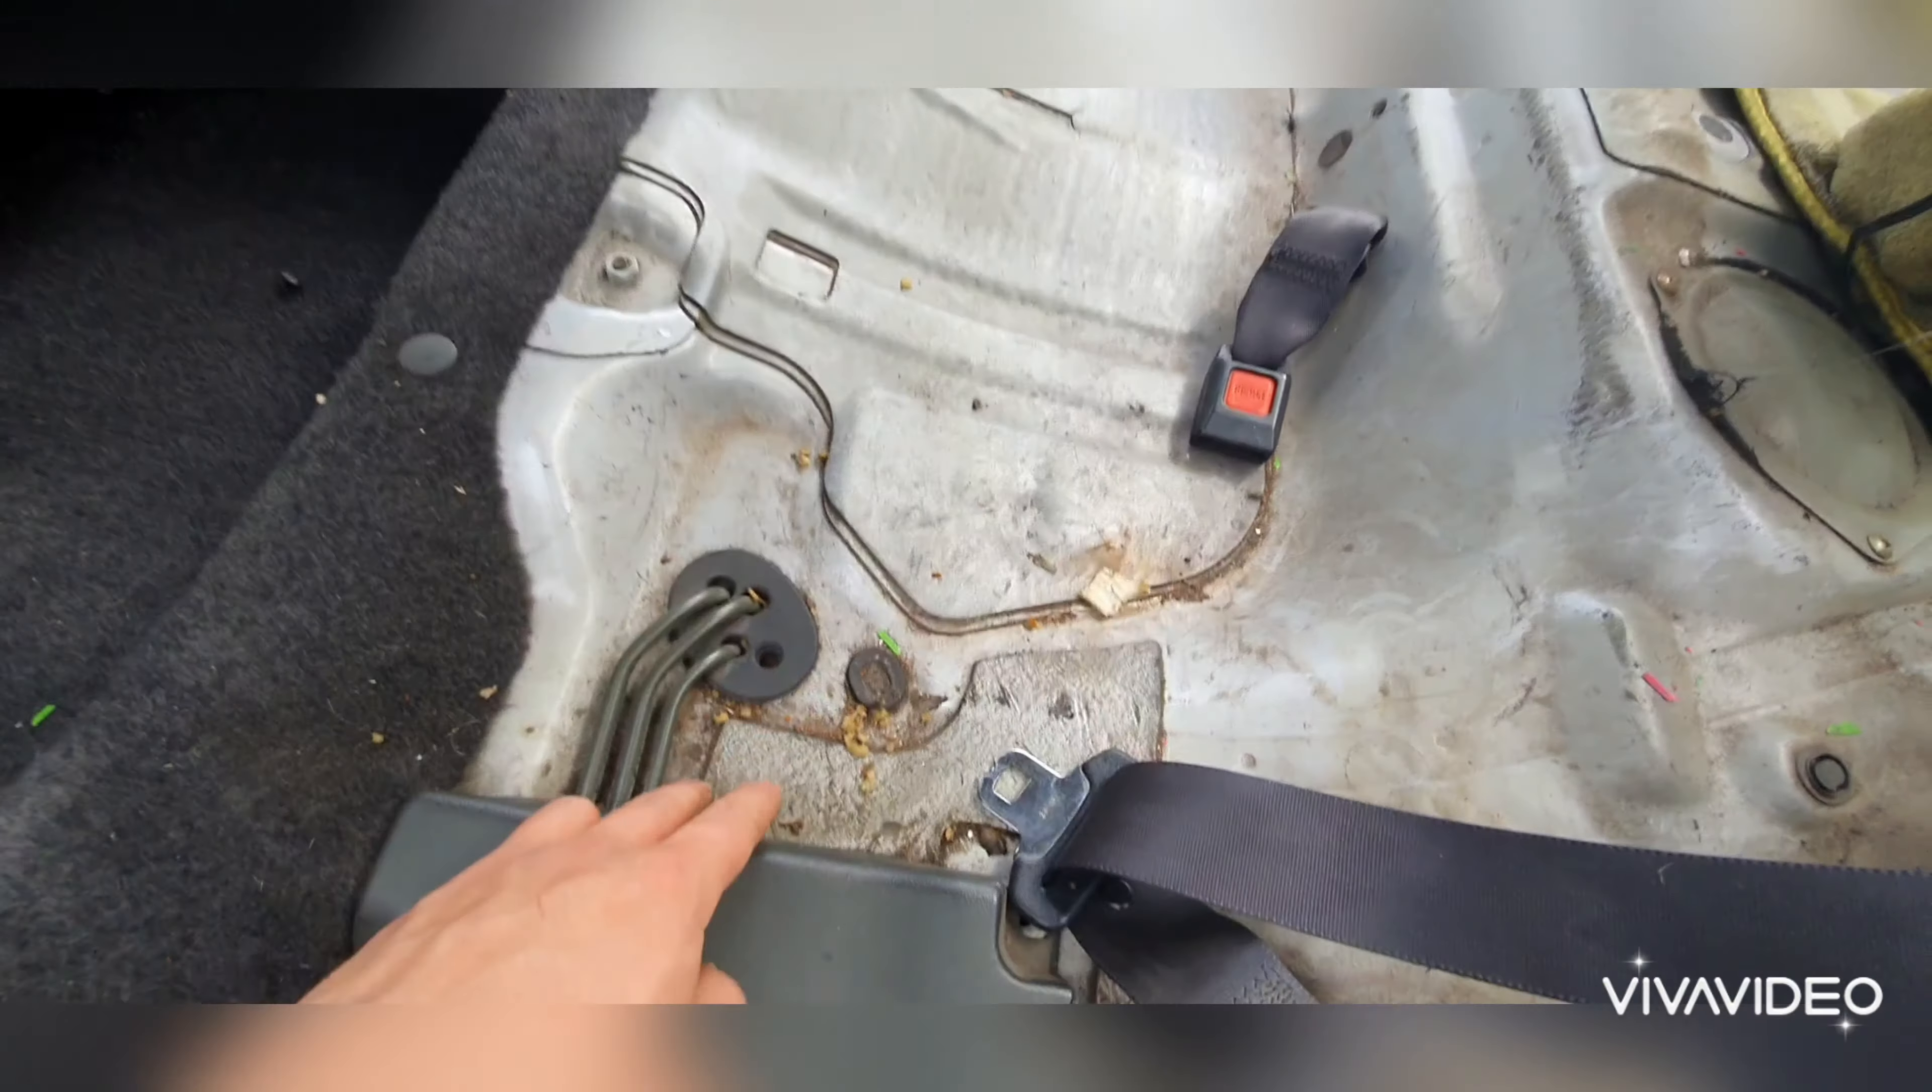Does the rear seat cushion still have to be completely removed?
No.